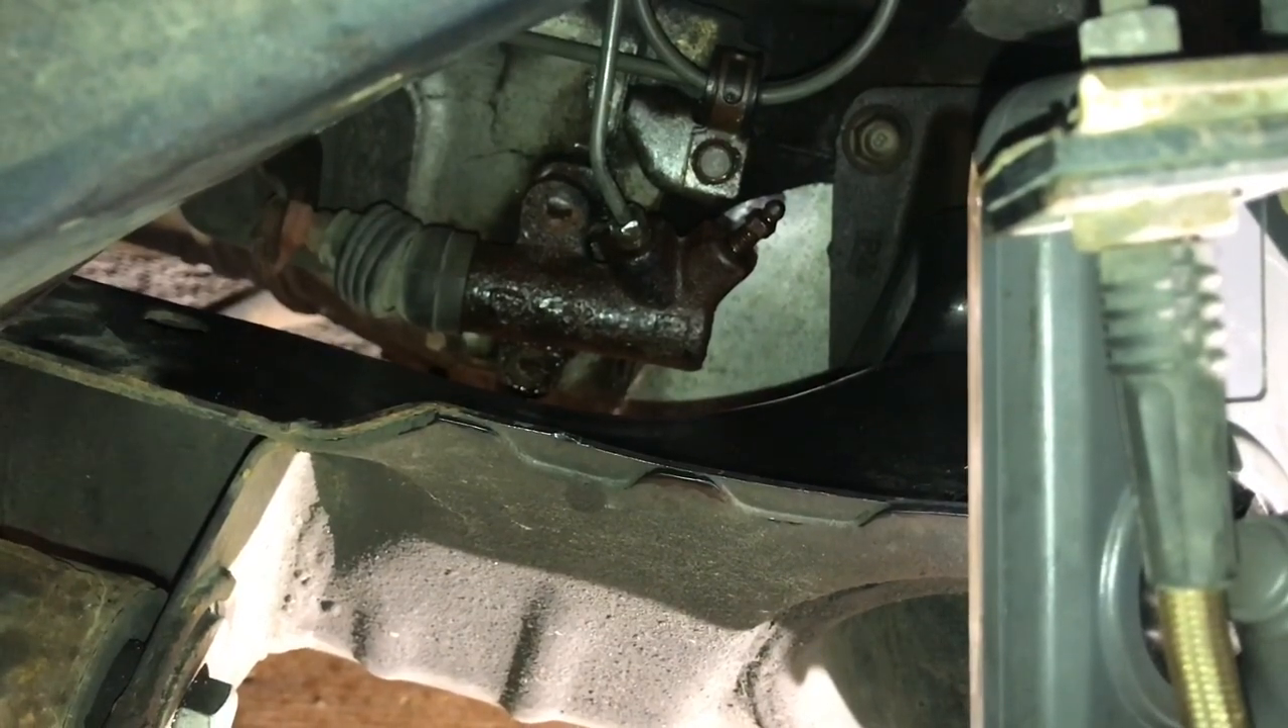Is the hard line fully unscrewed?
No.